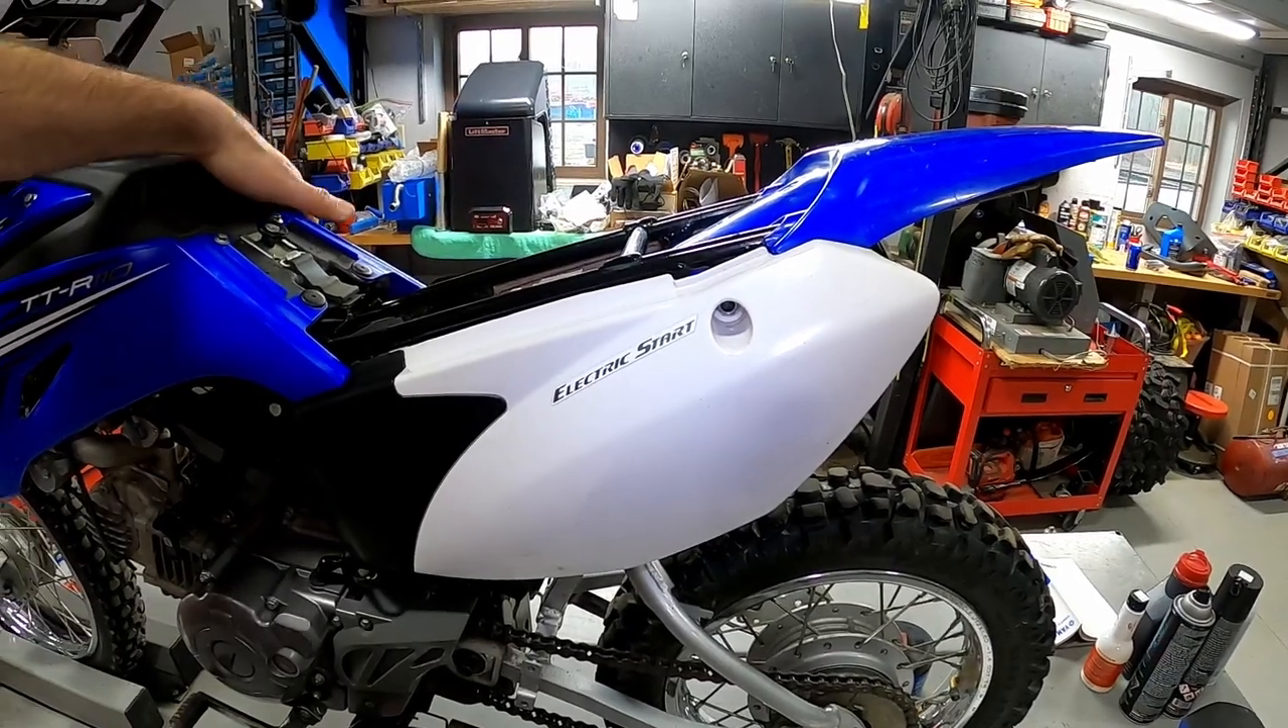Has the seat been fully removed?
Yes.